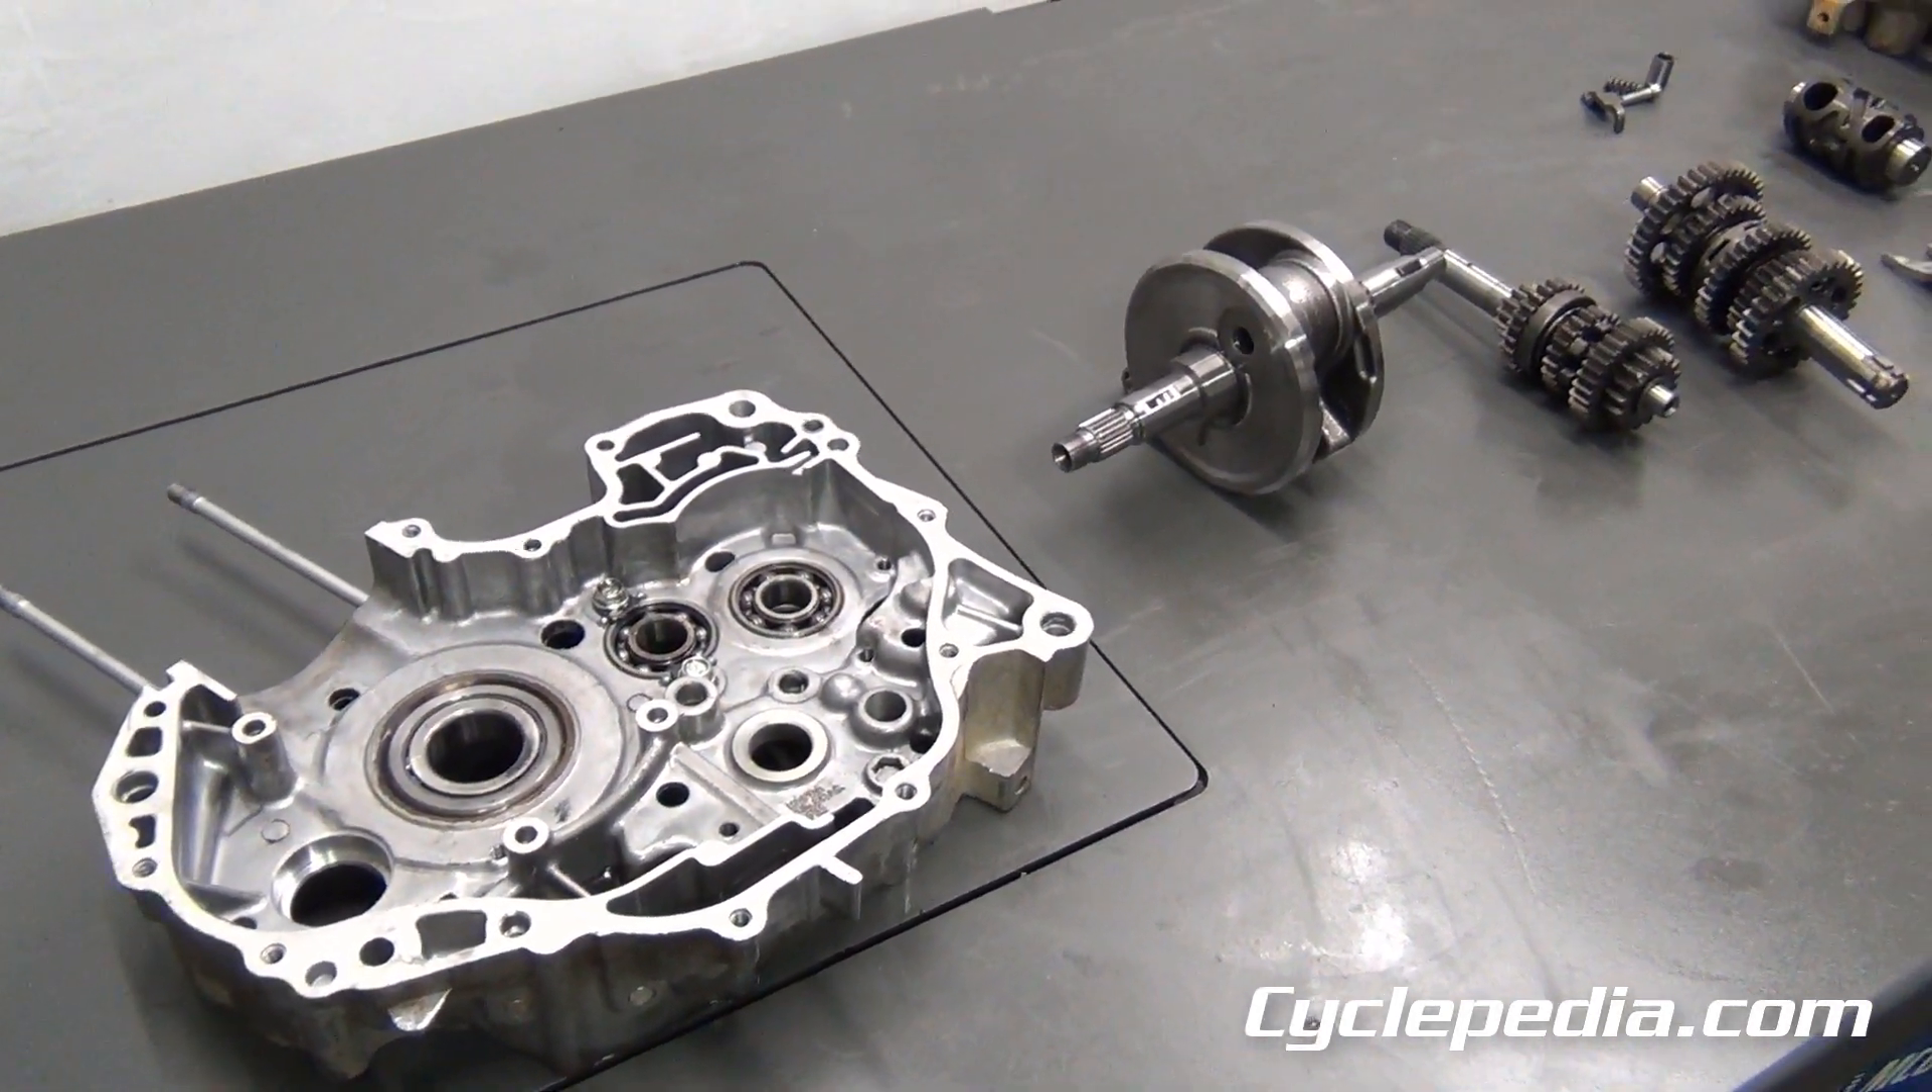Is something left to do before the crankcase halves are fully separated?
No.